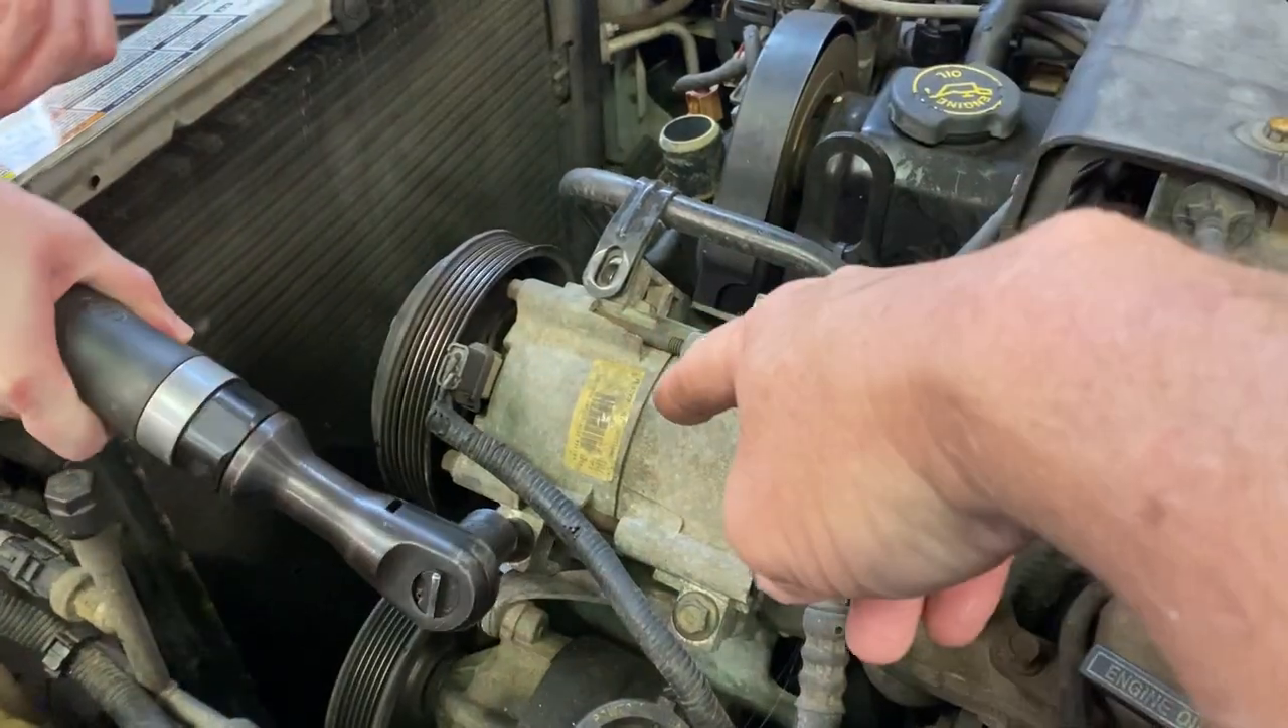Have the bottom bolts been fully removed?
No.